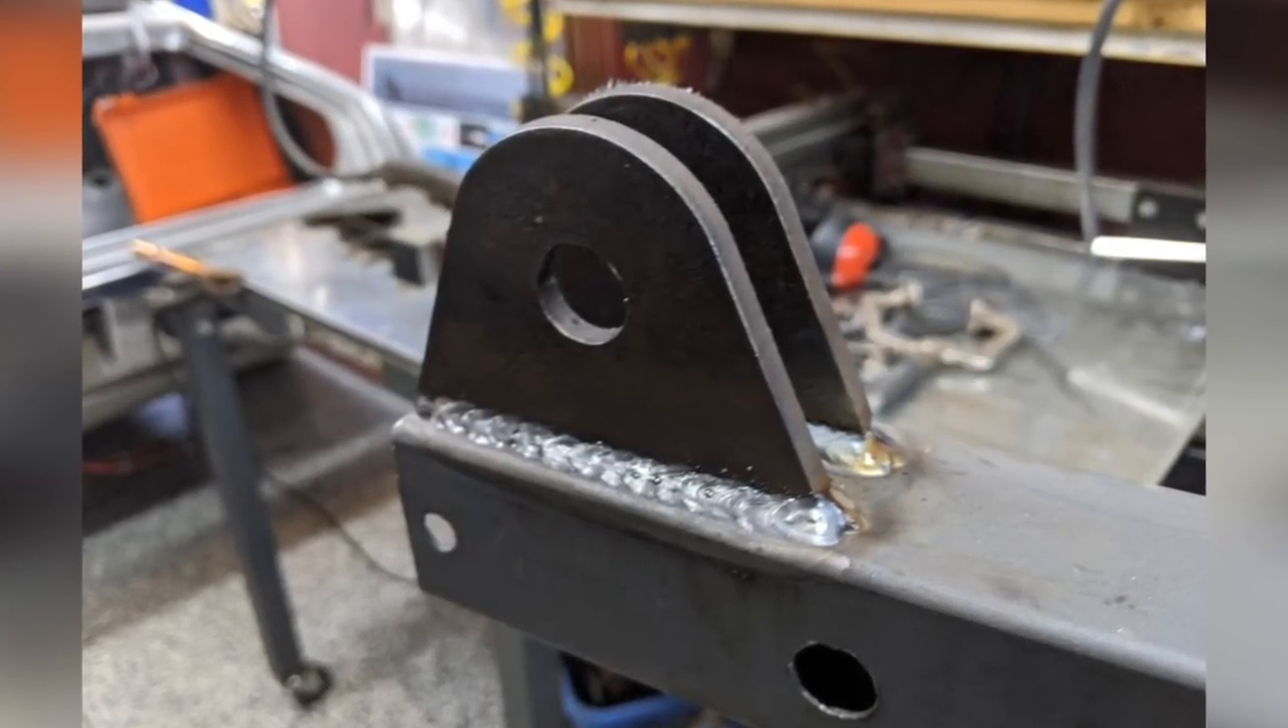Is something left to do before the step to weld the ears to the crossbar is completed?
No.